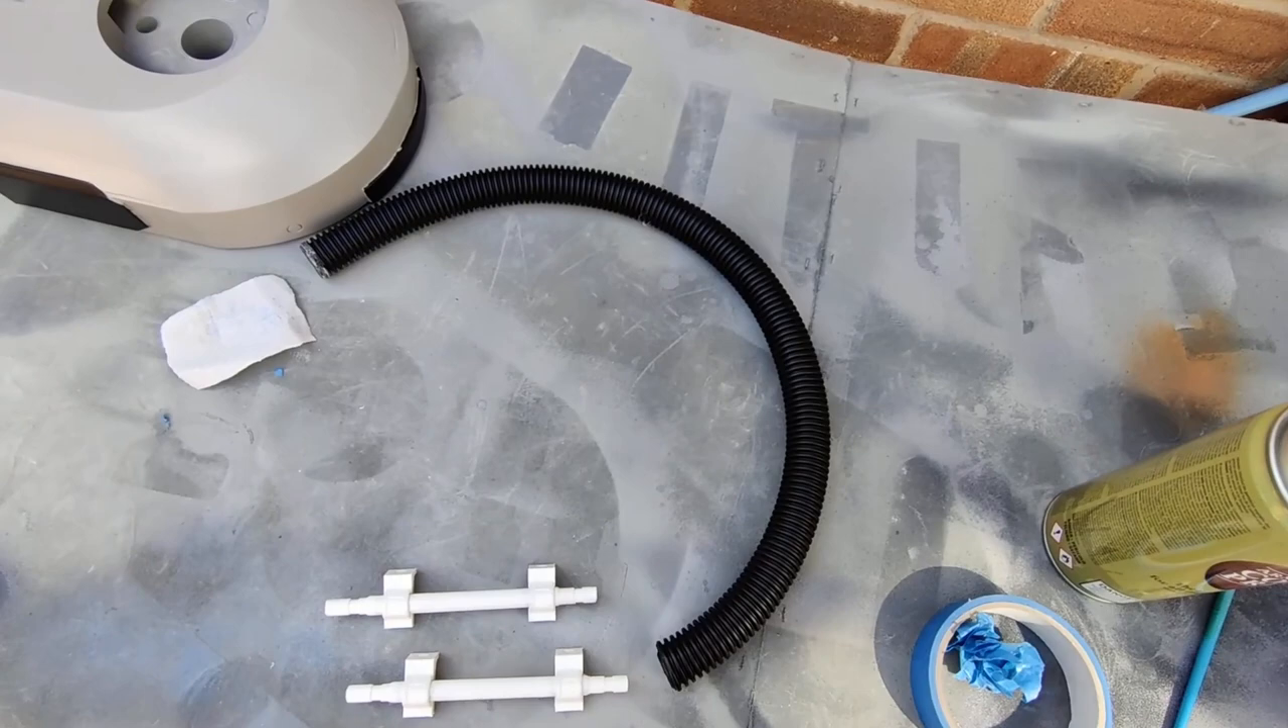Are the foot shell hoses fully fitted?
No.